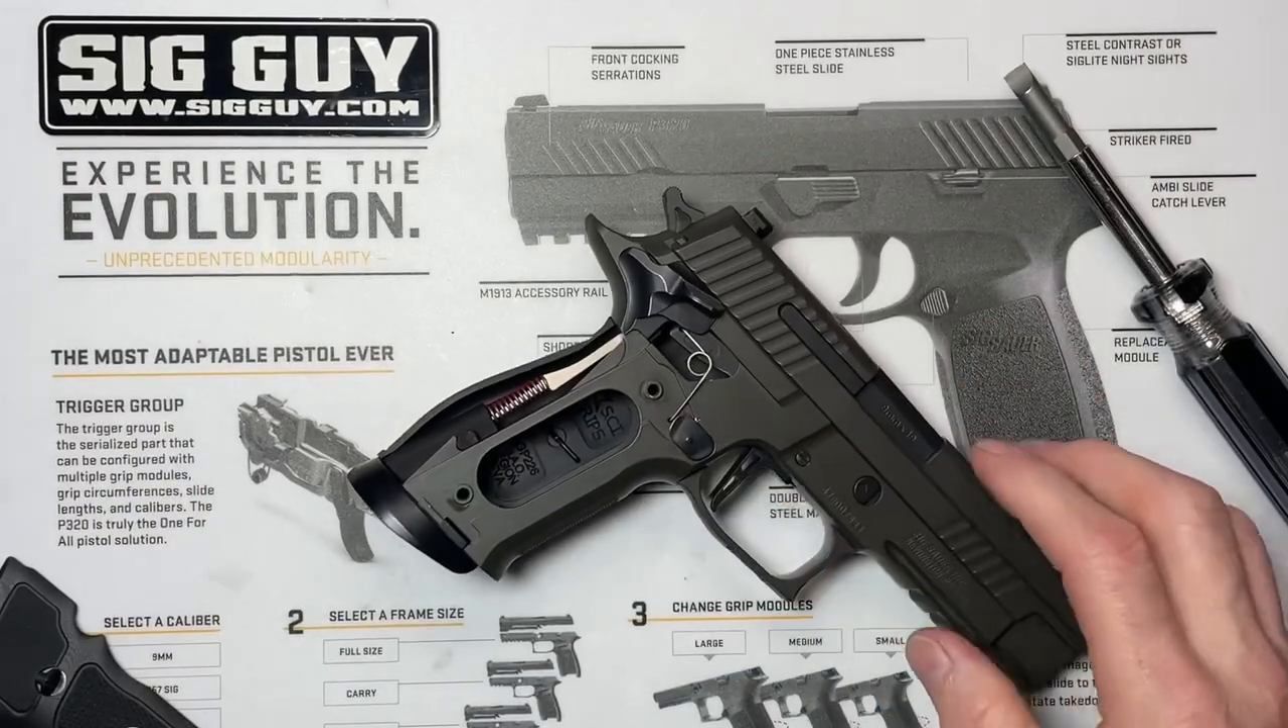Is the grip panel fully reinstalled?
No.